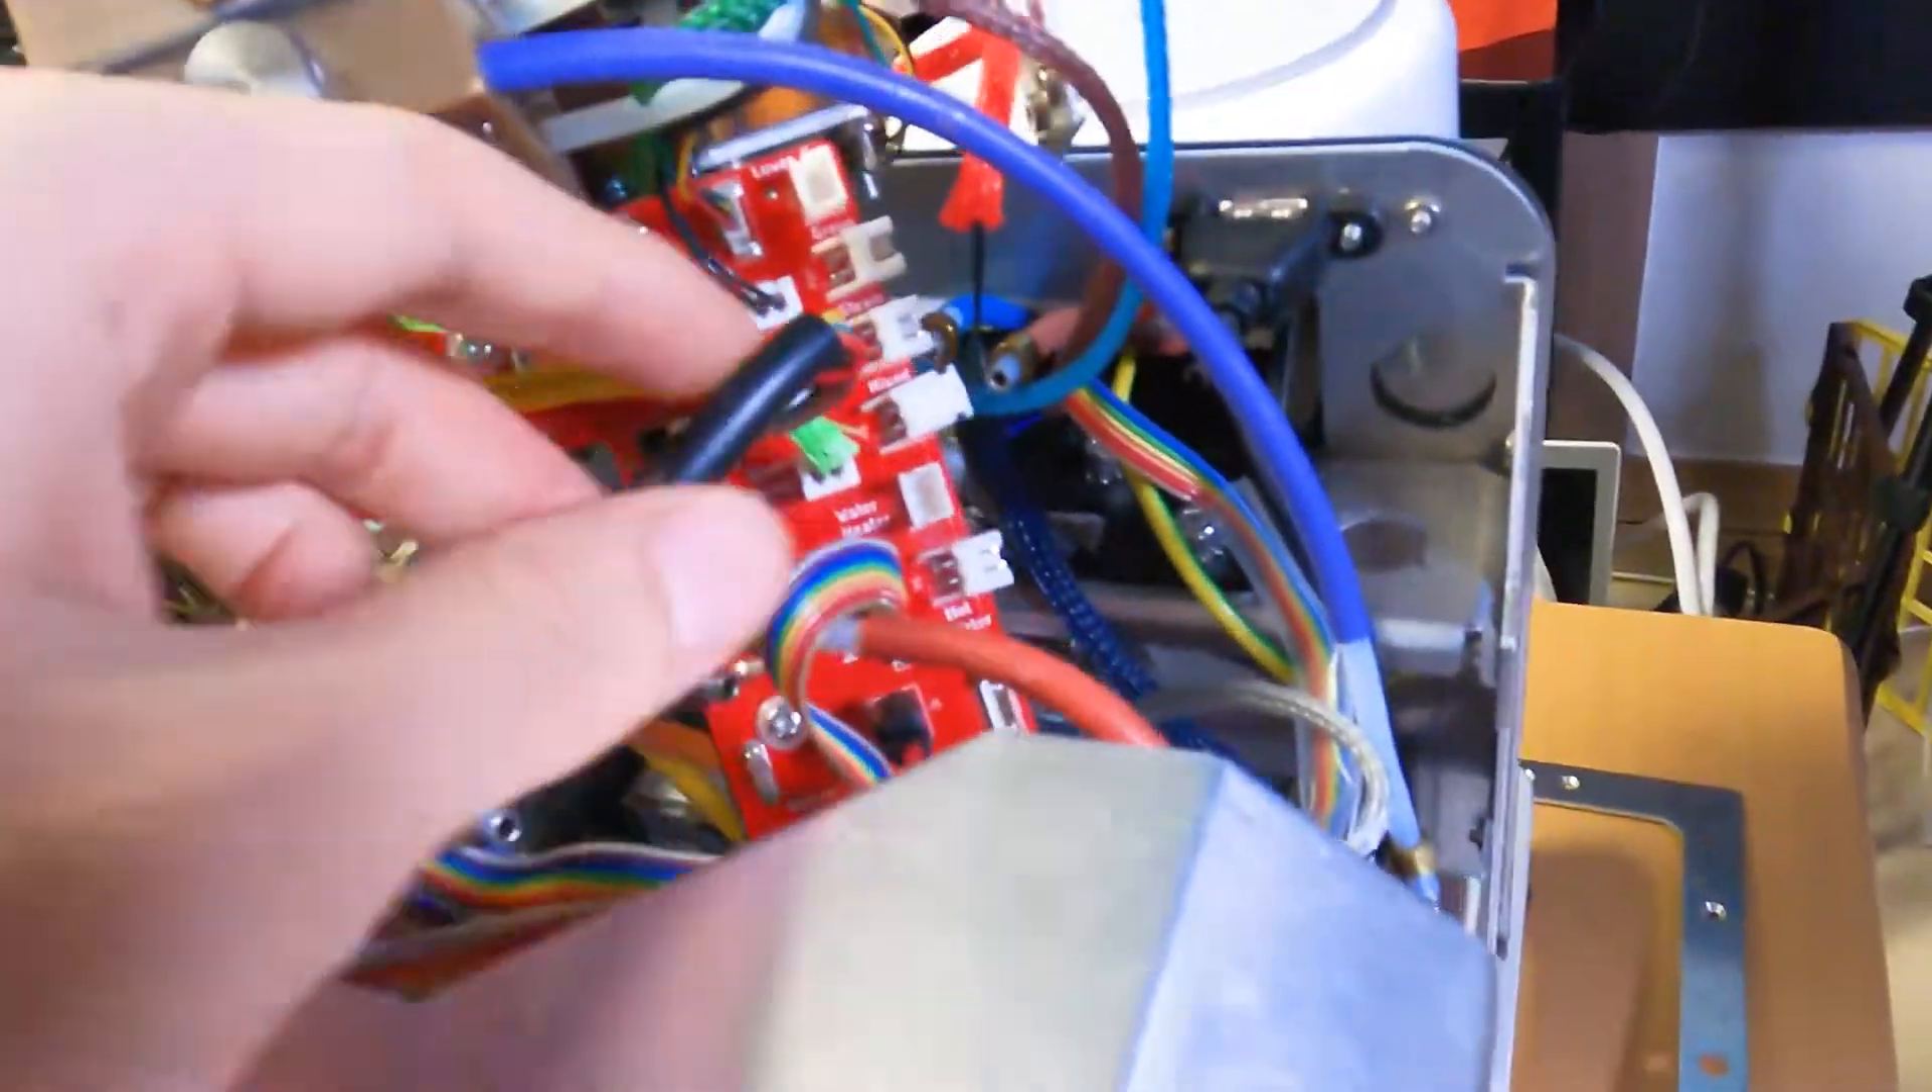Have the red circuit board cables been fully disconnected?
No.